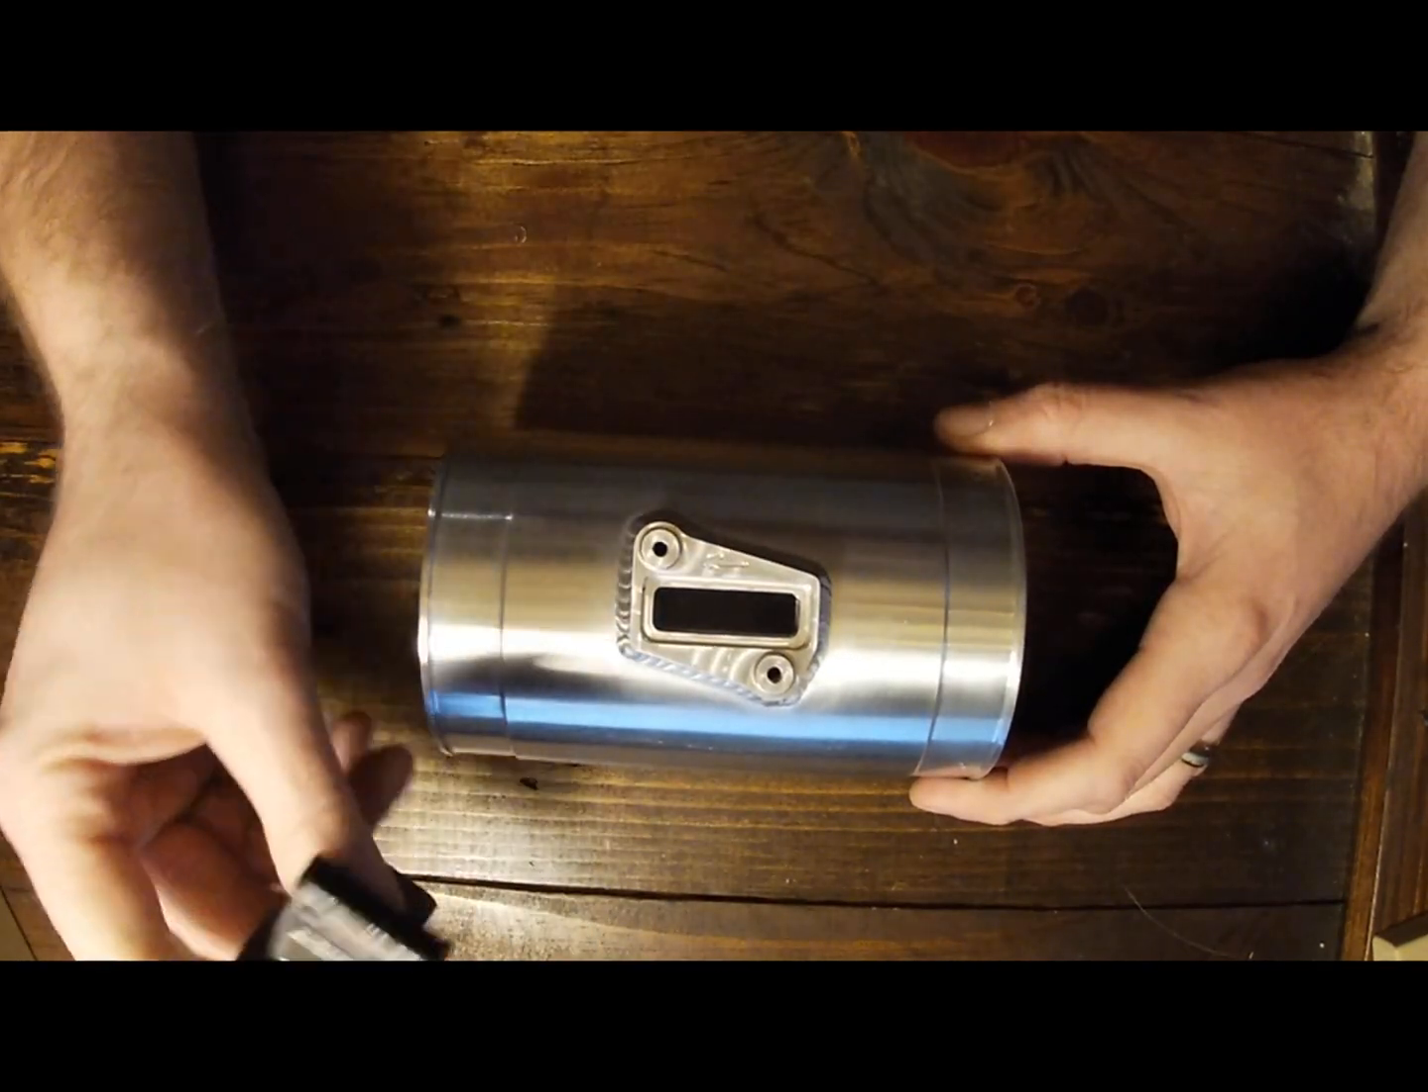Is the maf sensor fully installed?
No.